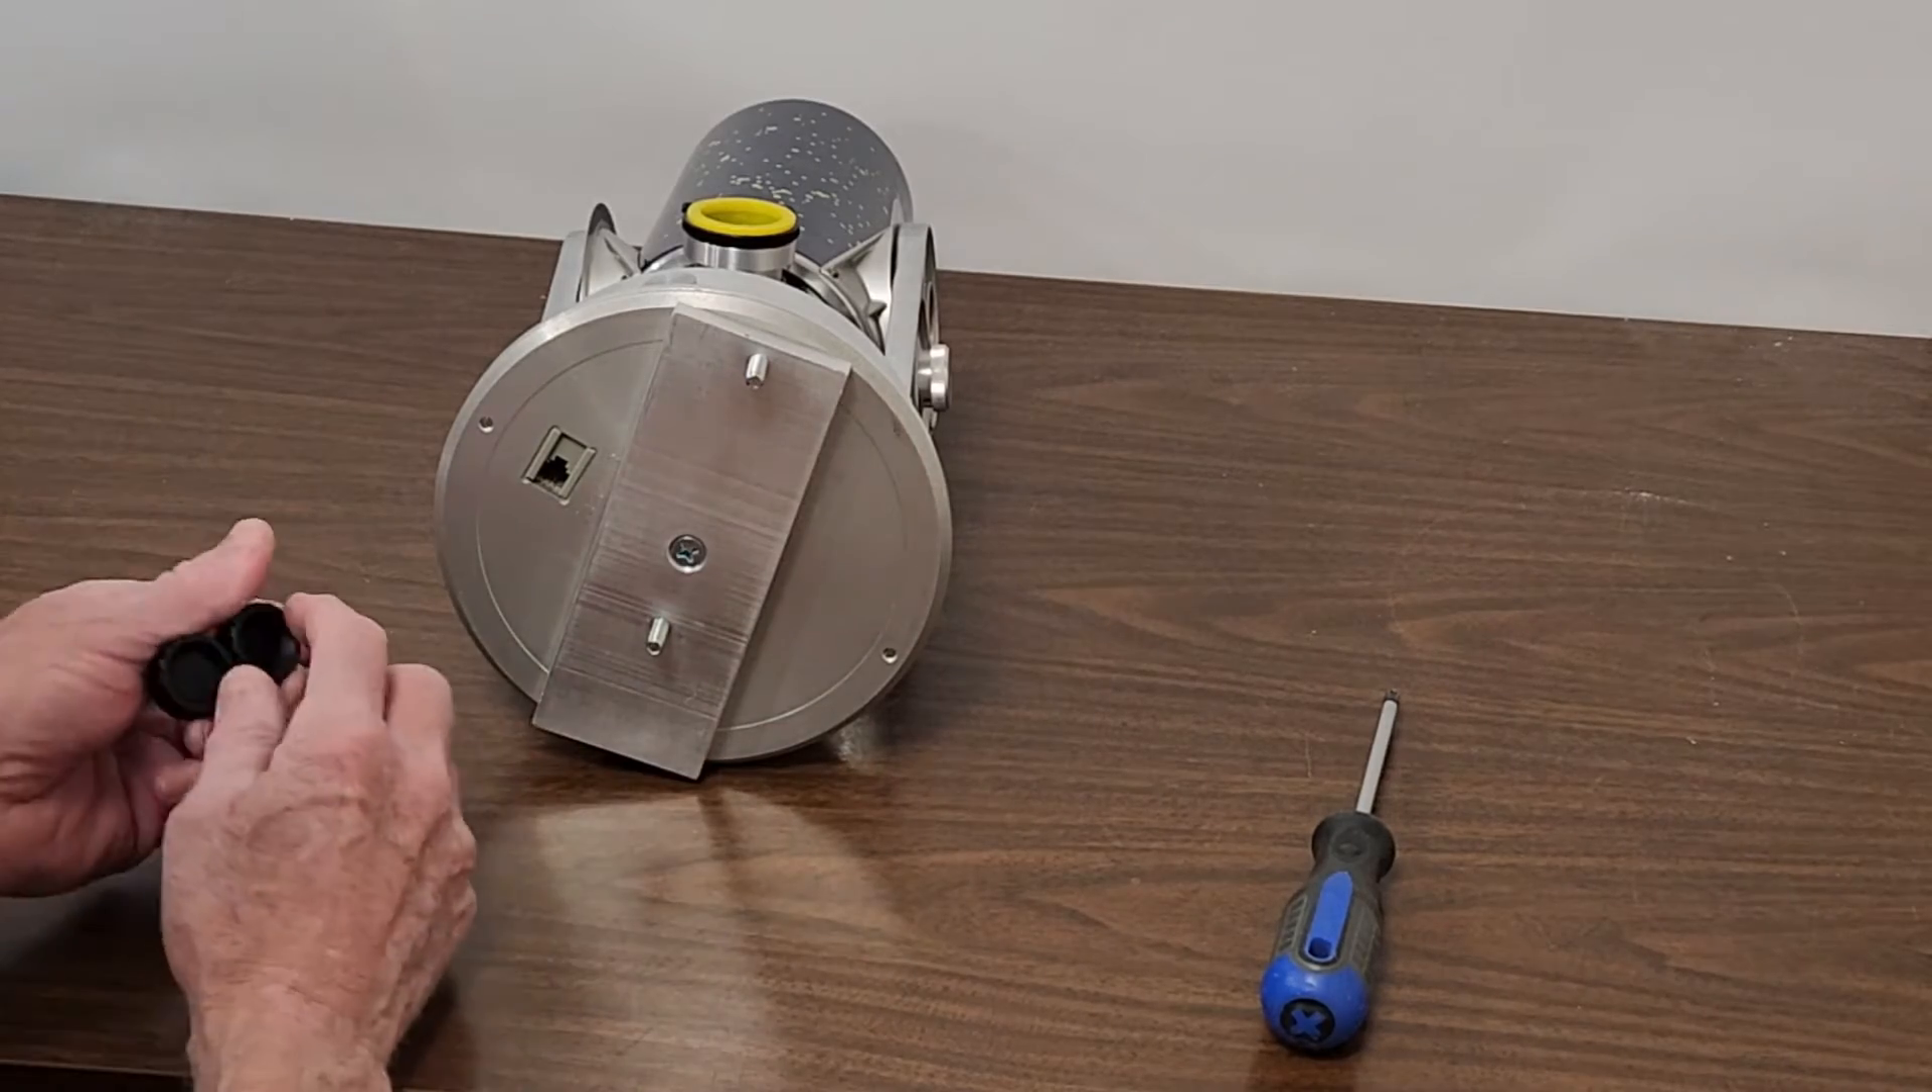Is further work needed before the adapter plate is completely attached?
No.